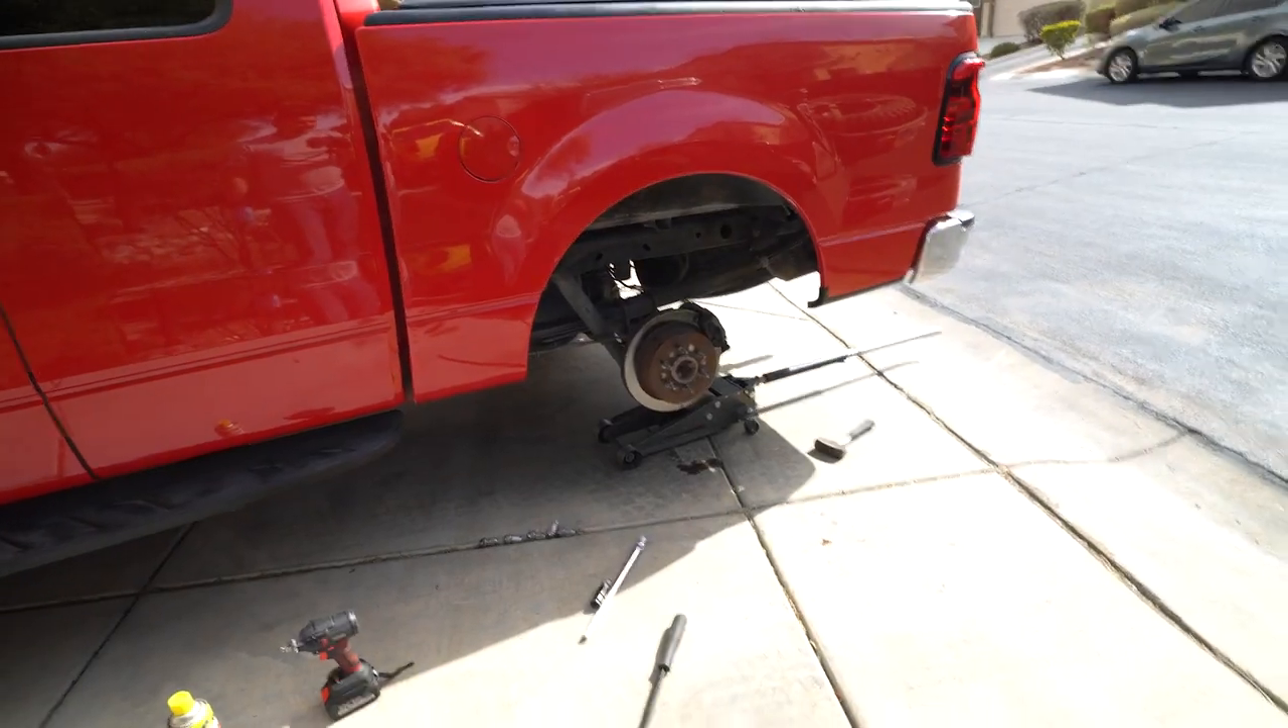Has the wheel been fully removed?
Yes.